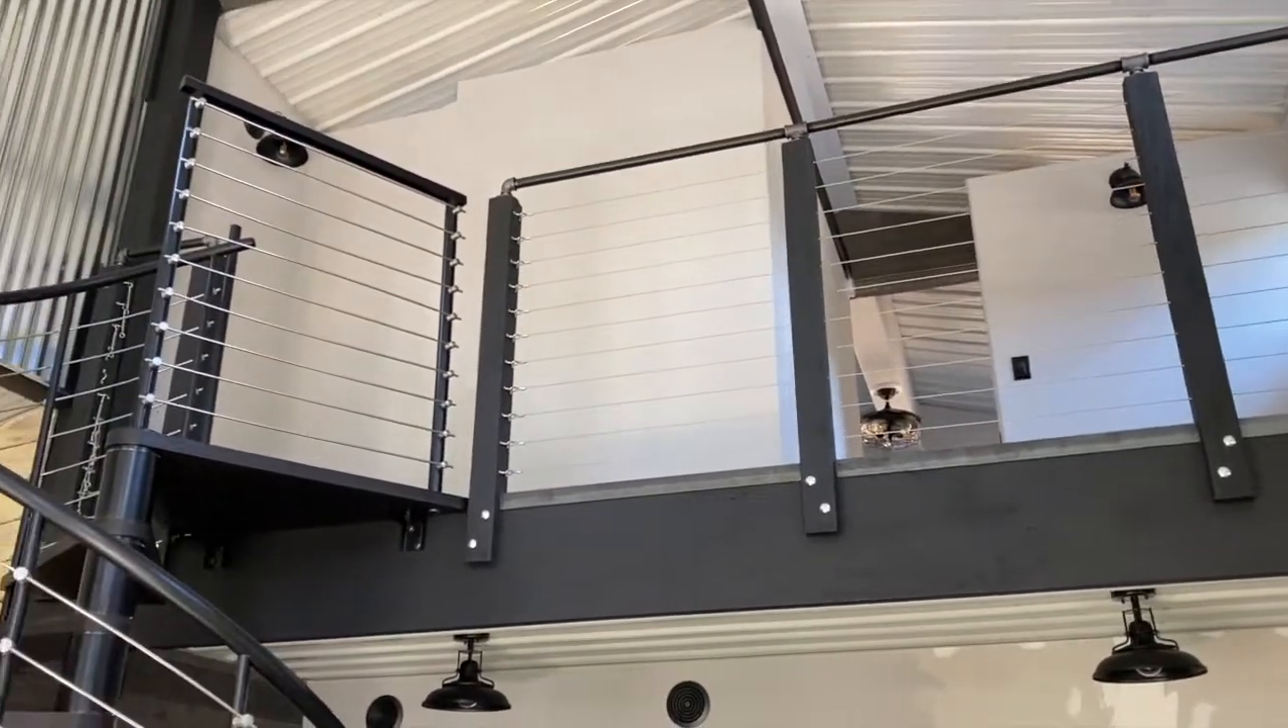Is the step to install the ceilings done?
Yes.